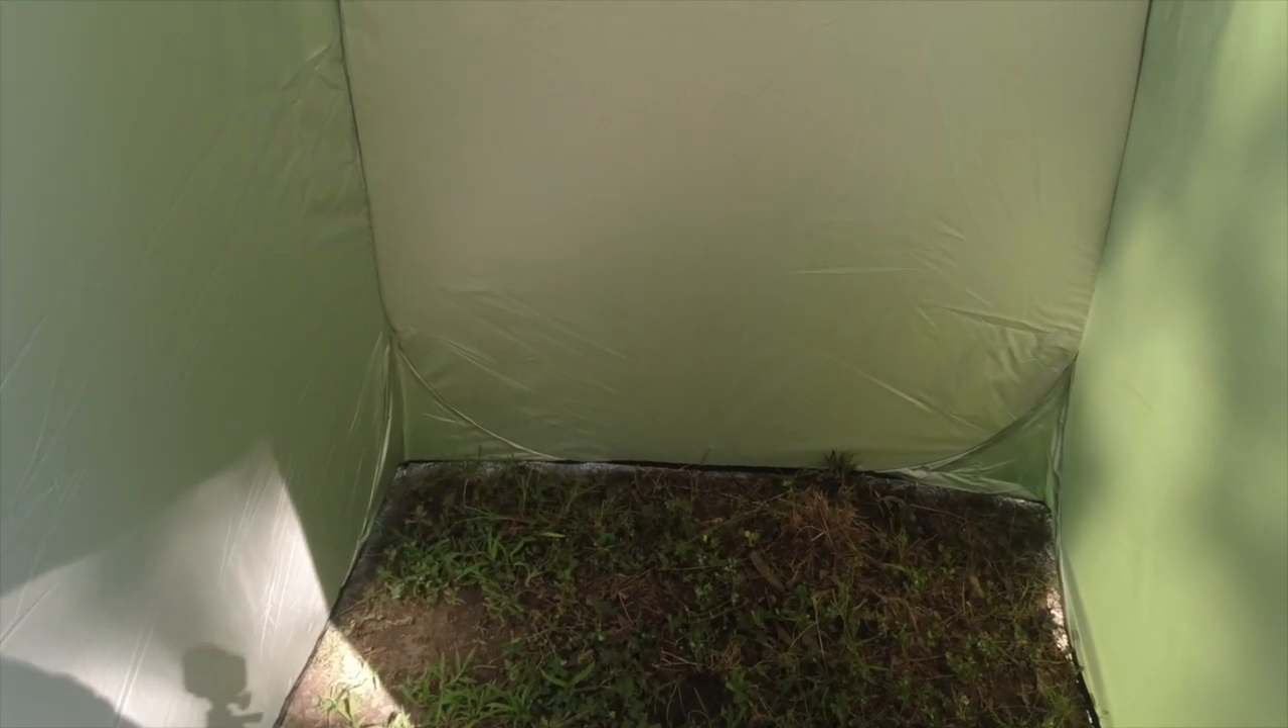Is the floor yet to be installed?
Yes.